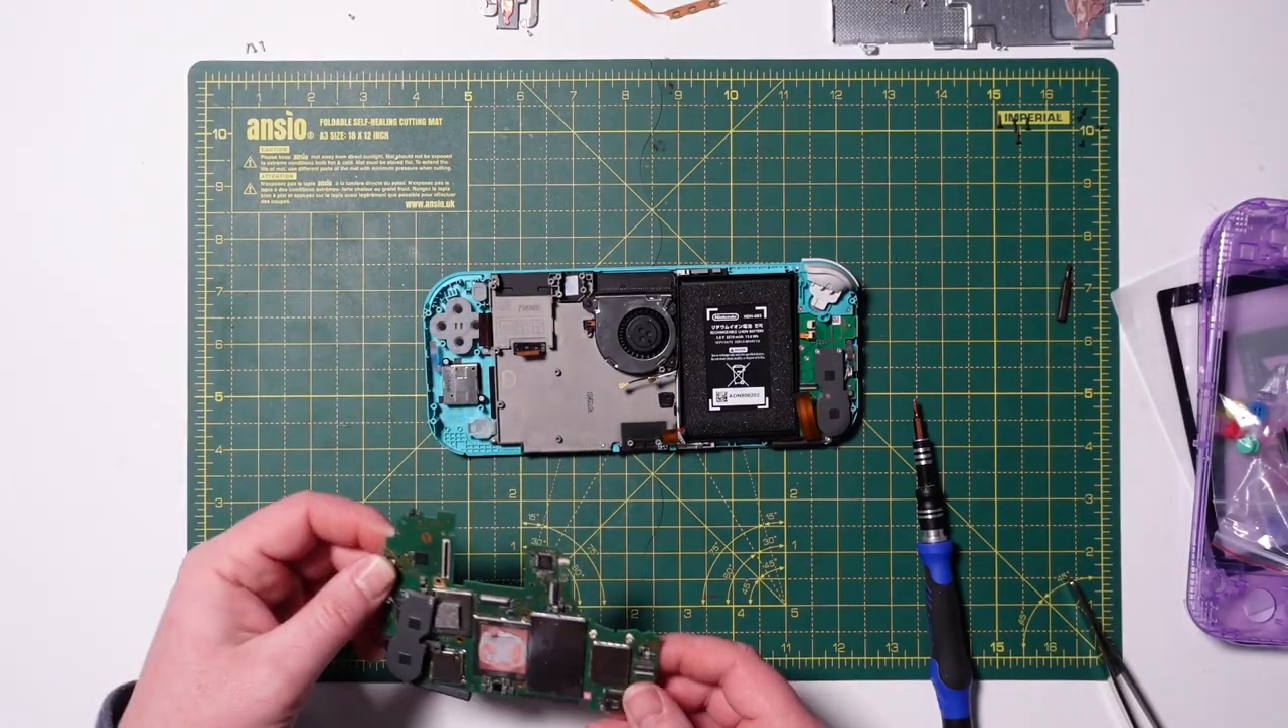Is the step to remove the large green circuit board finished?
Yes.